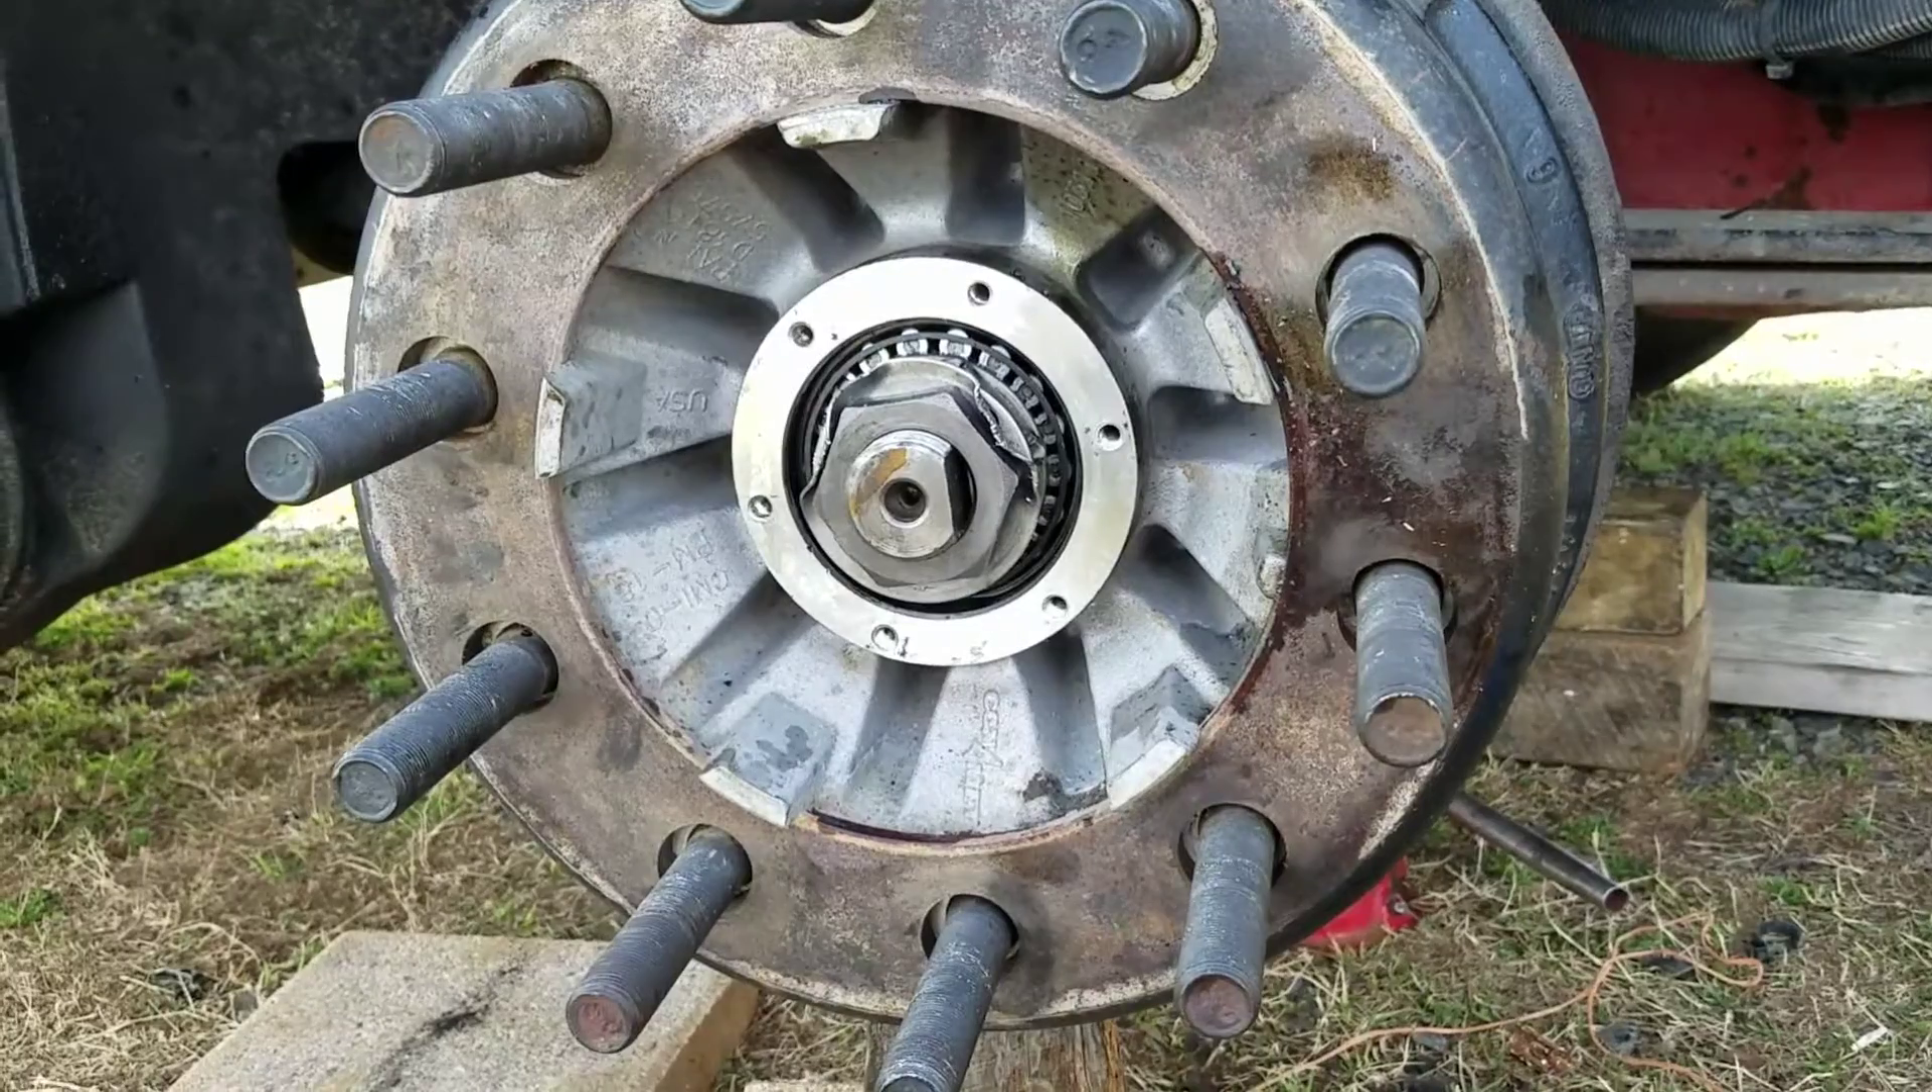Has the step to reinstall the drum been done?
Yes.